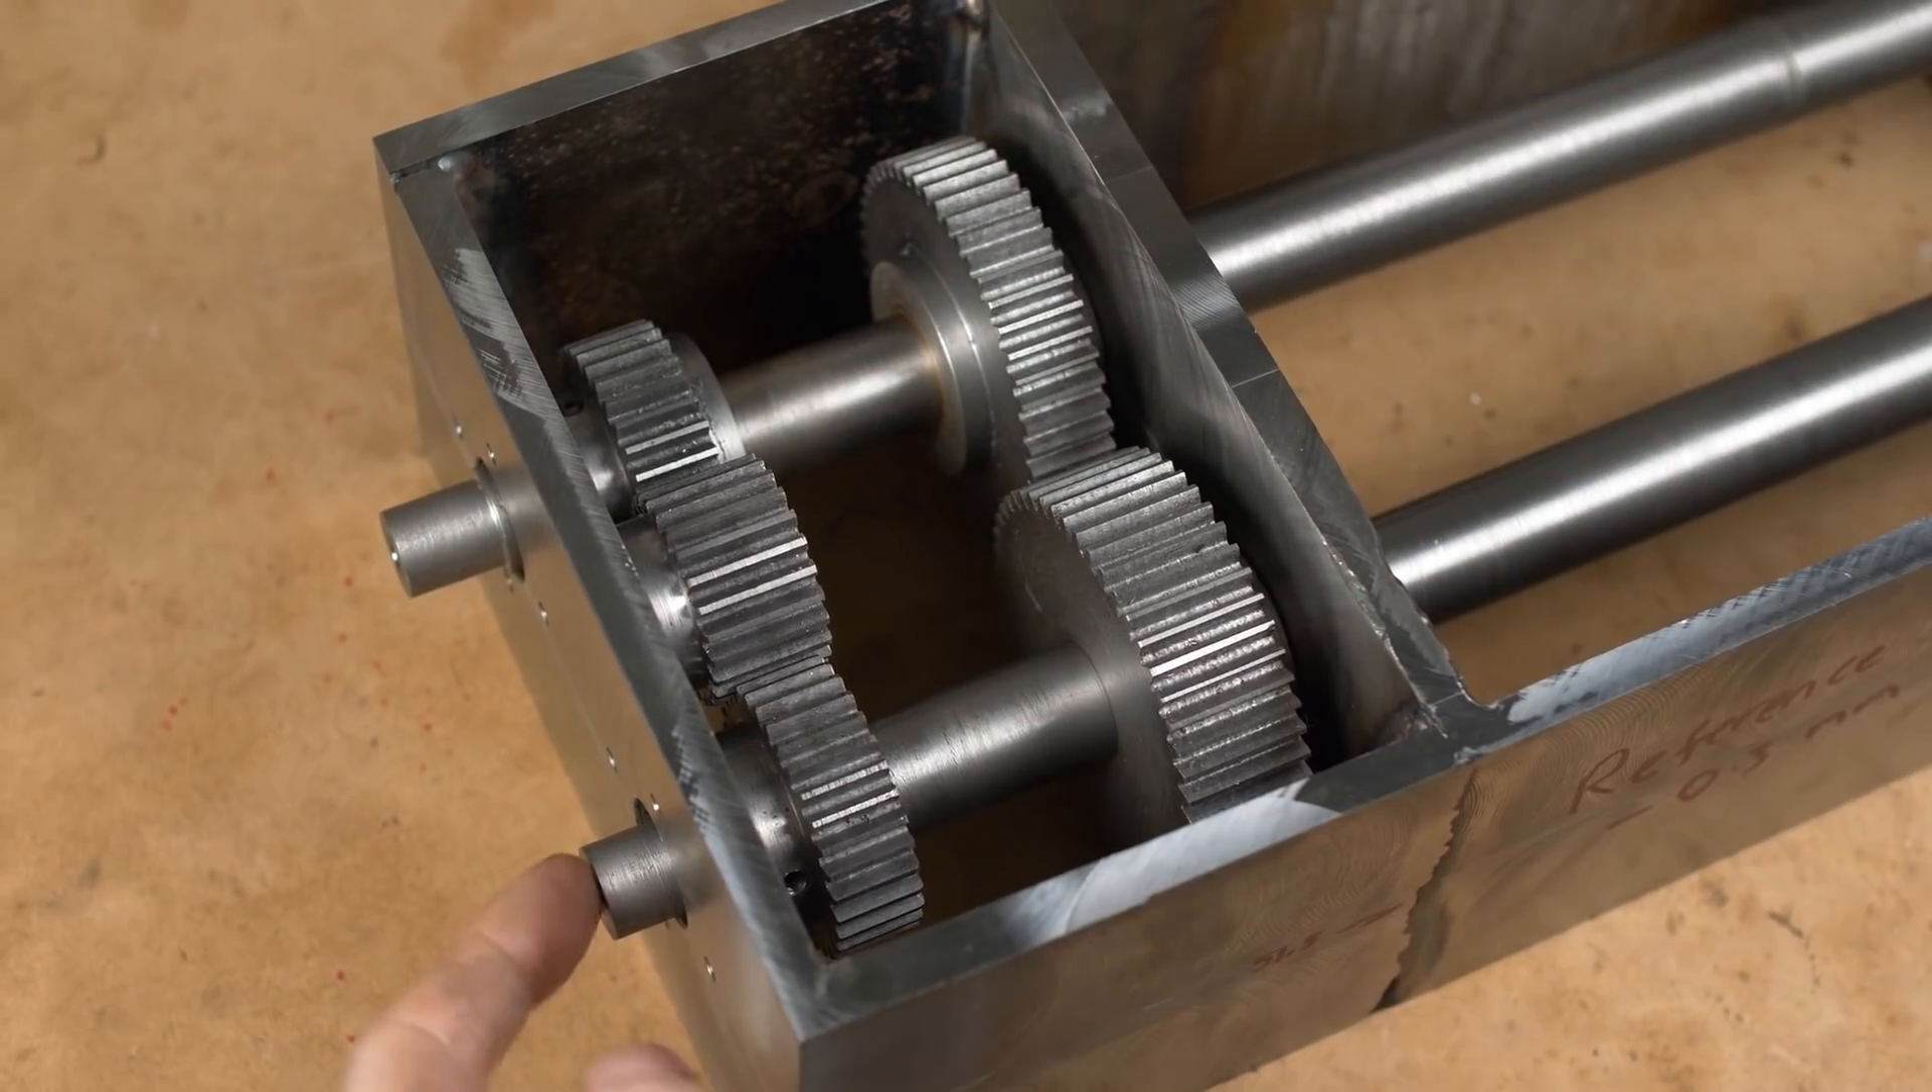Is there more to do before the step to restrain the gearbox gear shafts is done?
Yes.